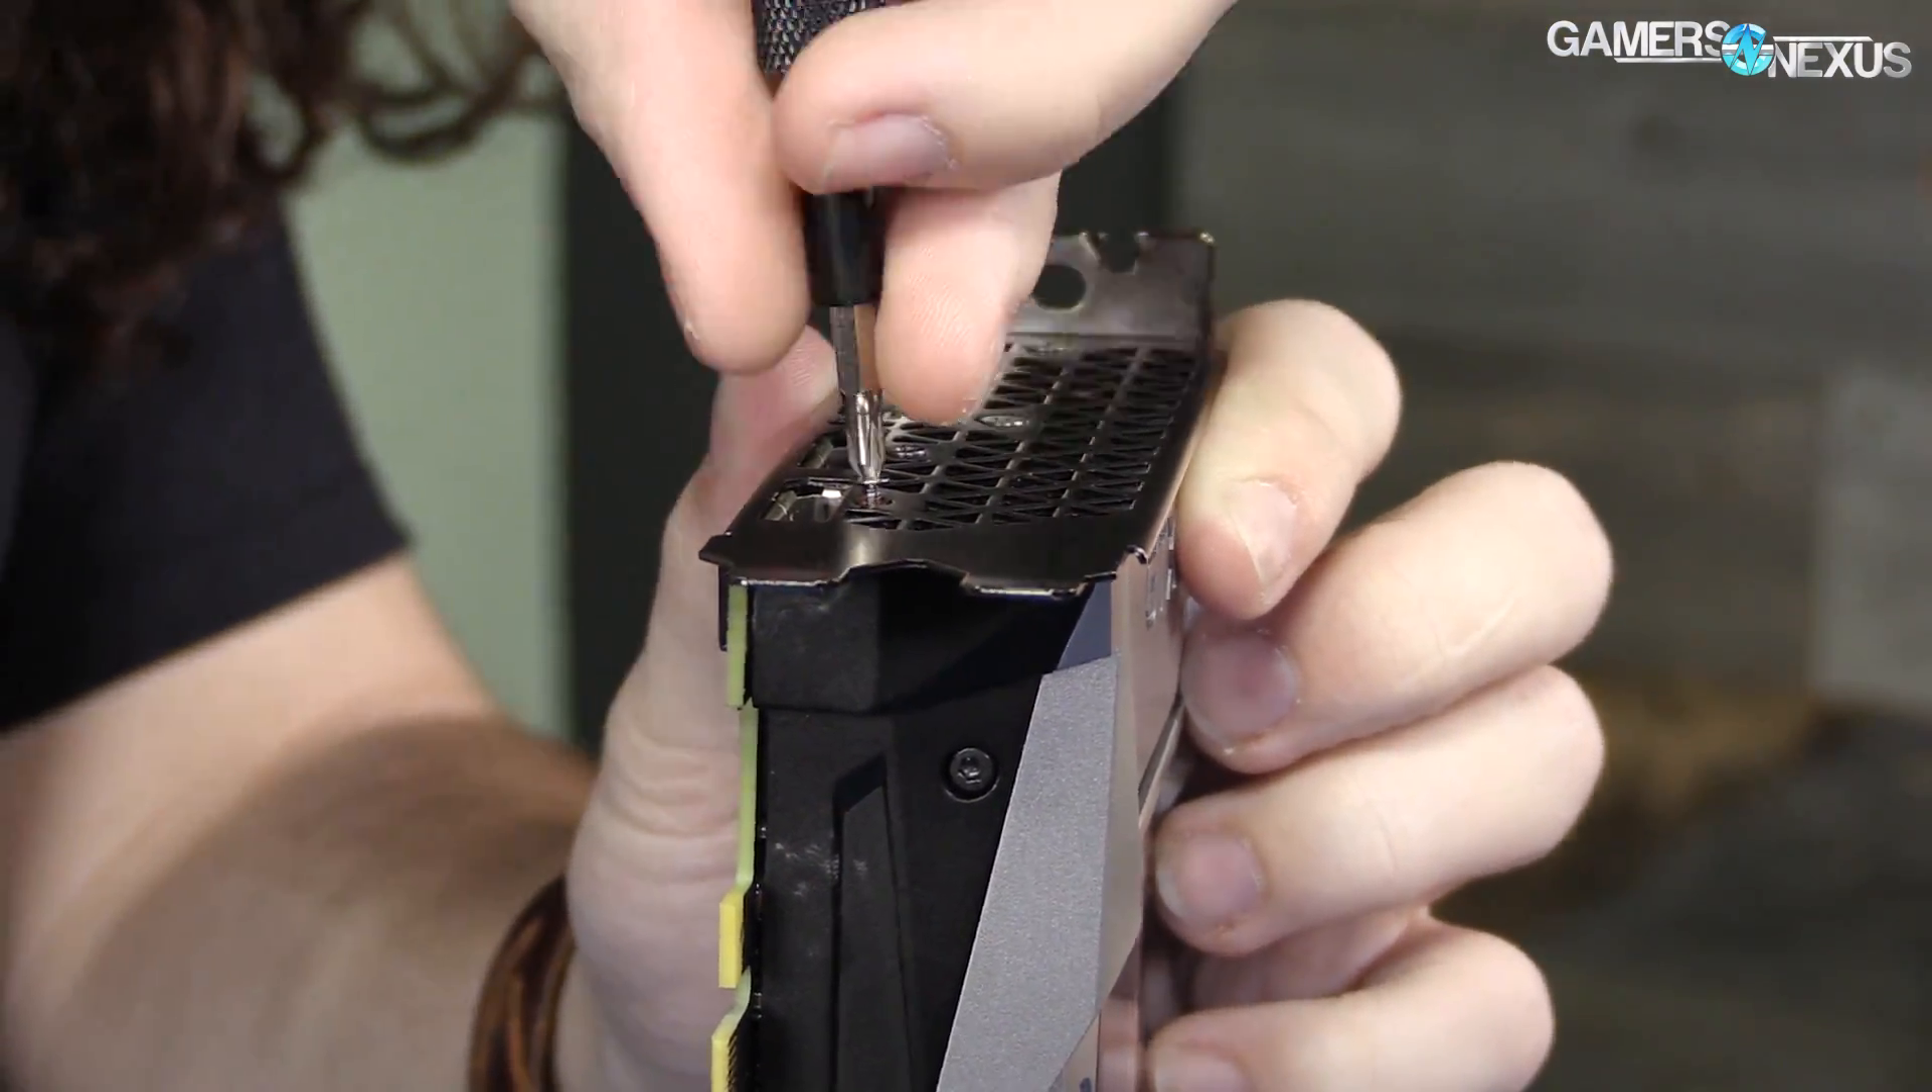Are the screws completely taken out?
No.